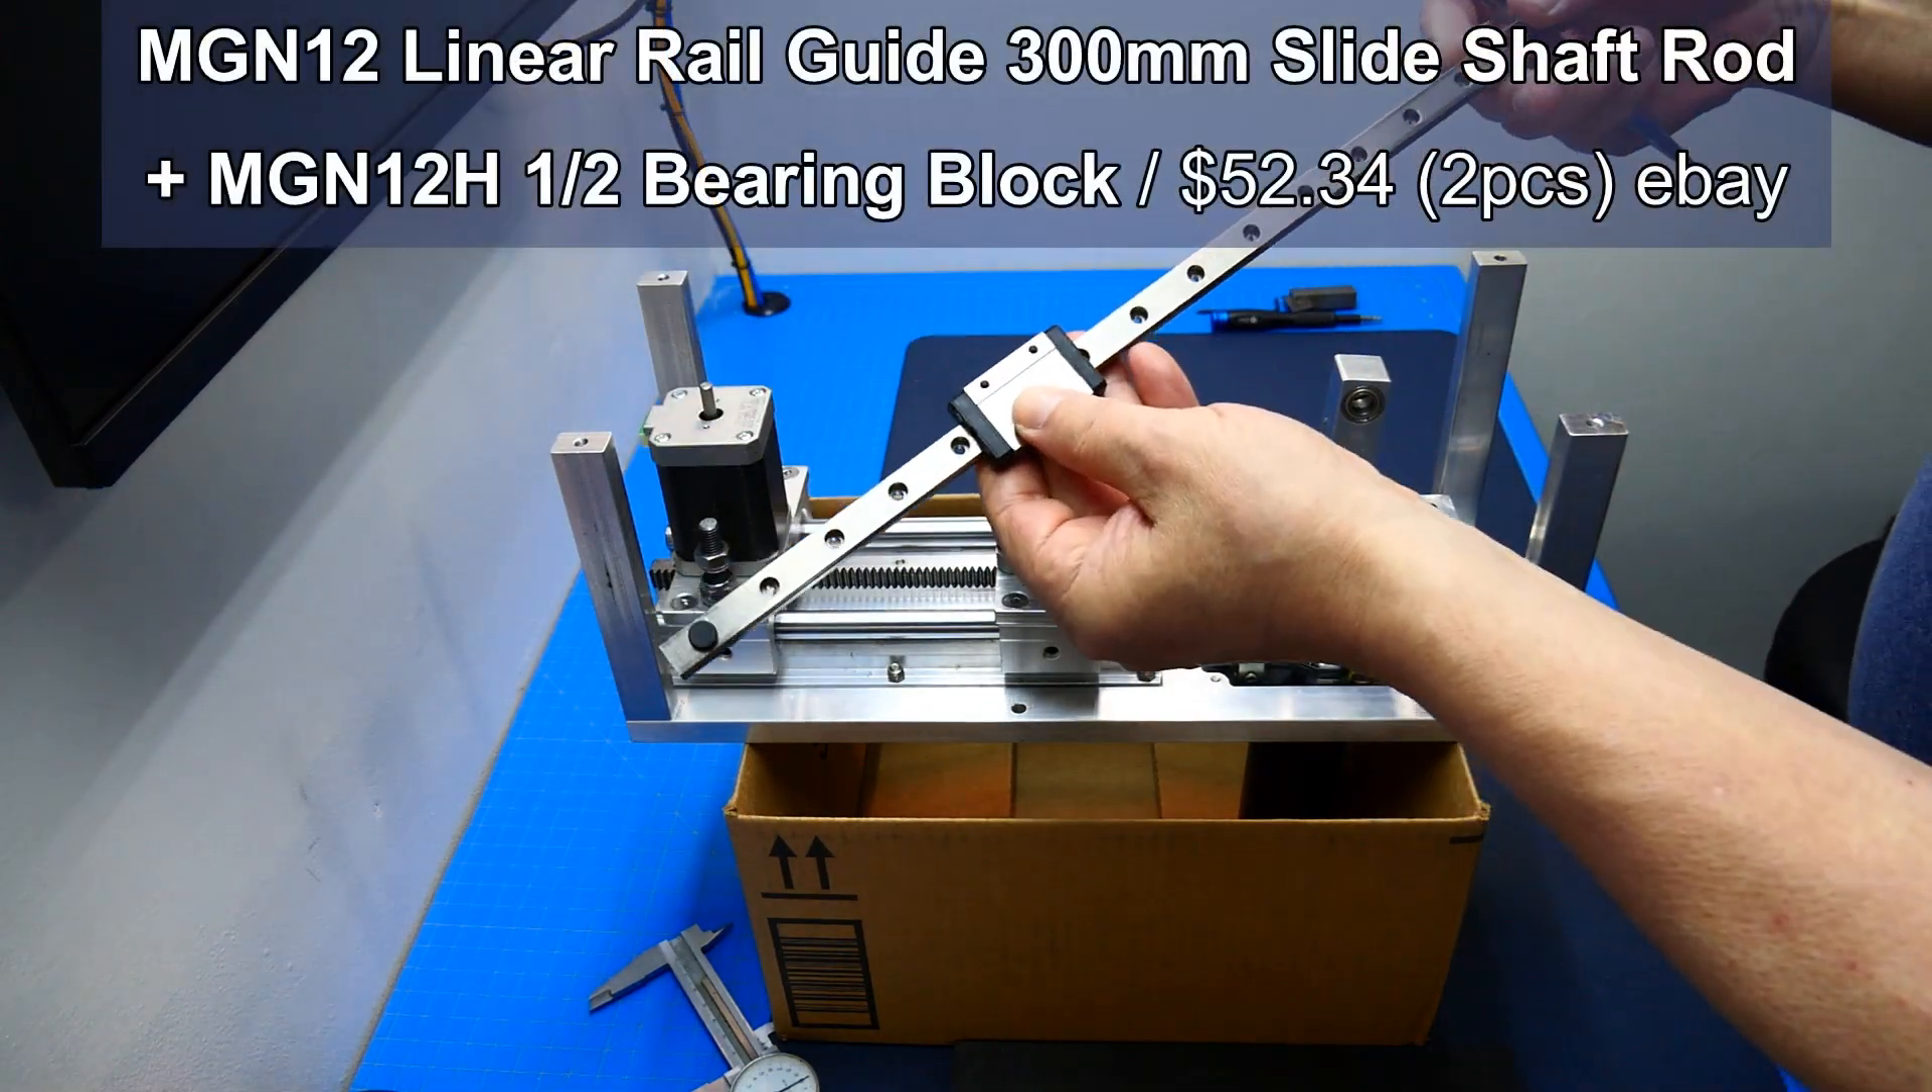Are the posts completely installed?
Yes.